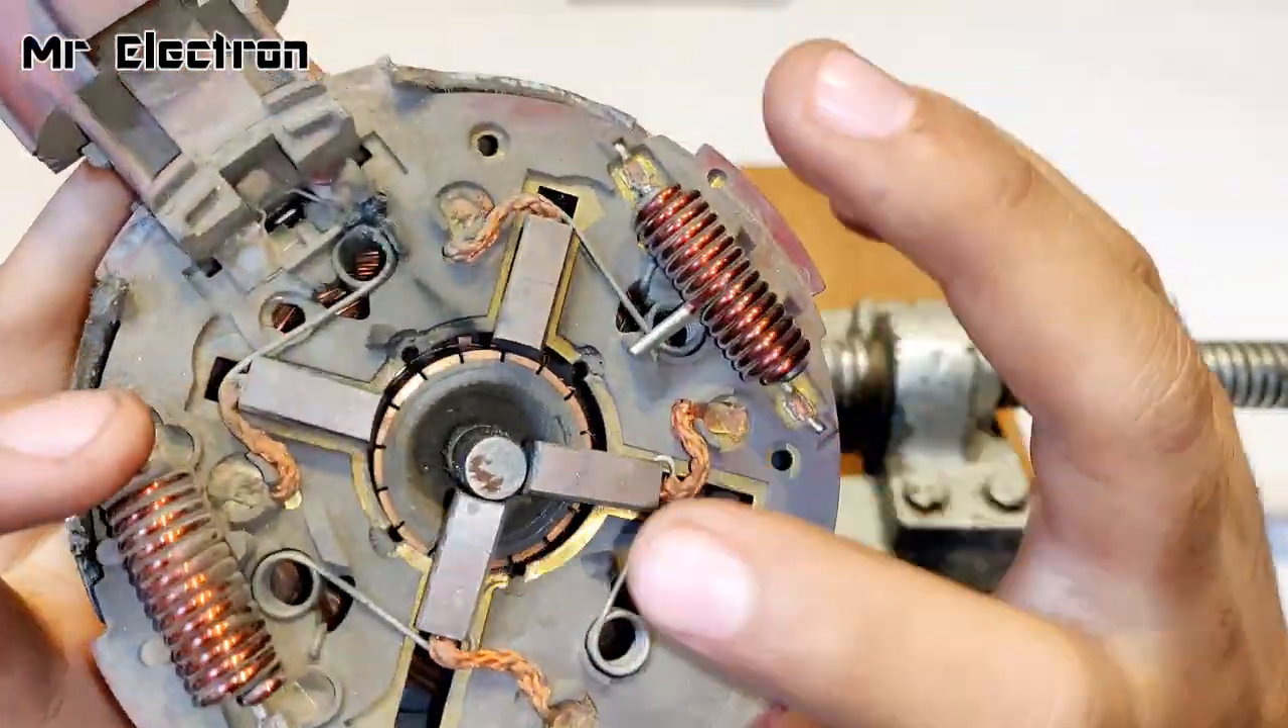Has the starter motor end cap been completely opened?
Yes.